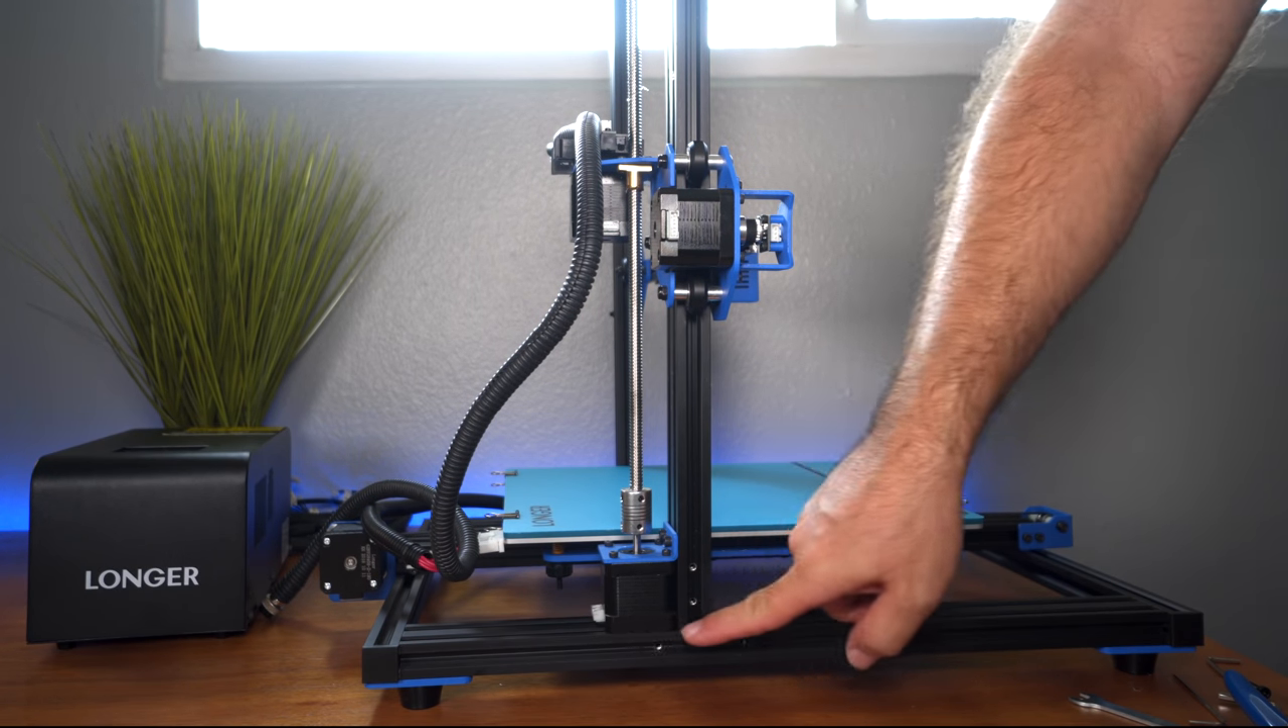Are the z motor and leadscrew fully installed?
Yes.